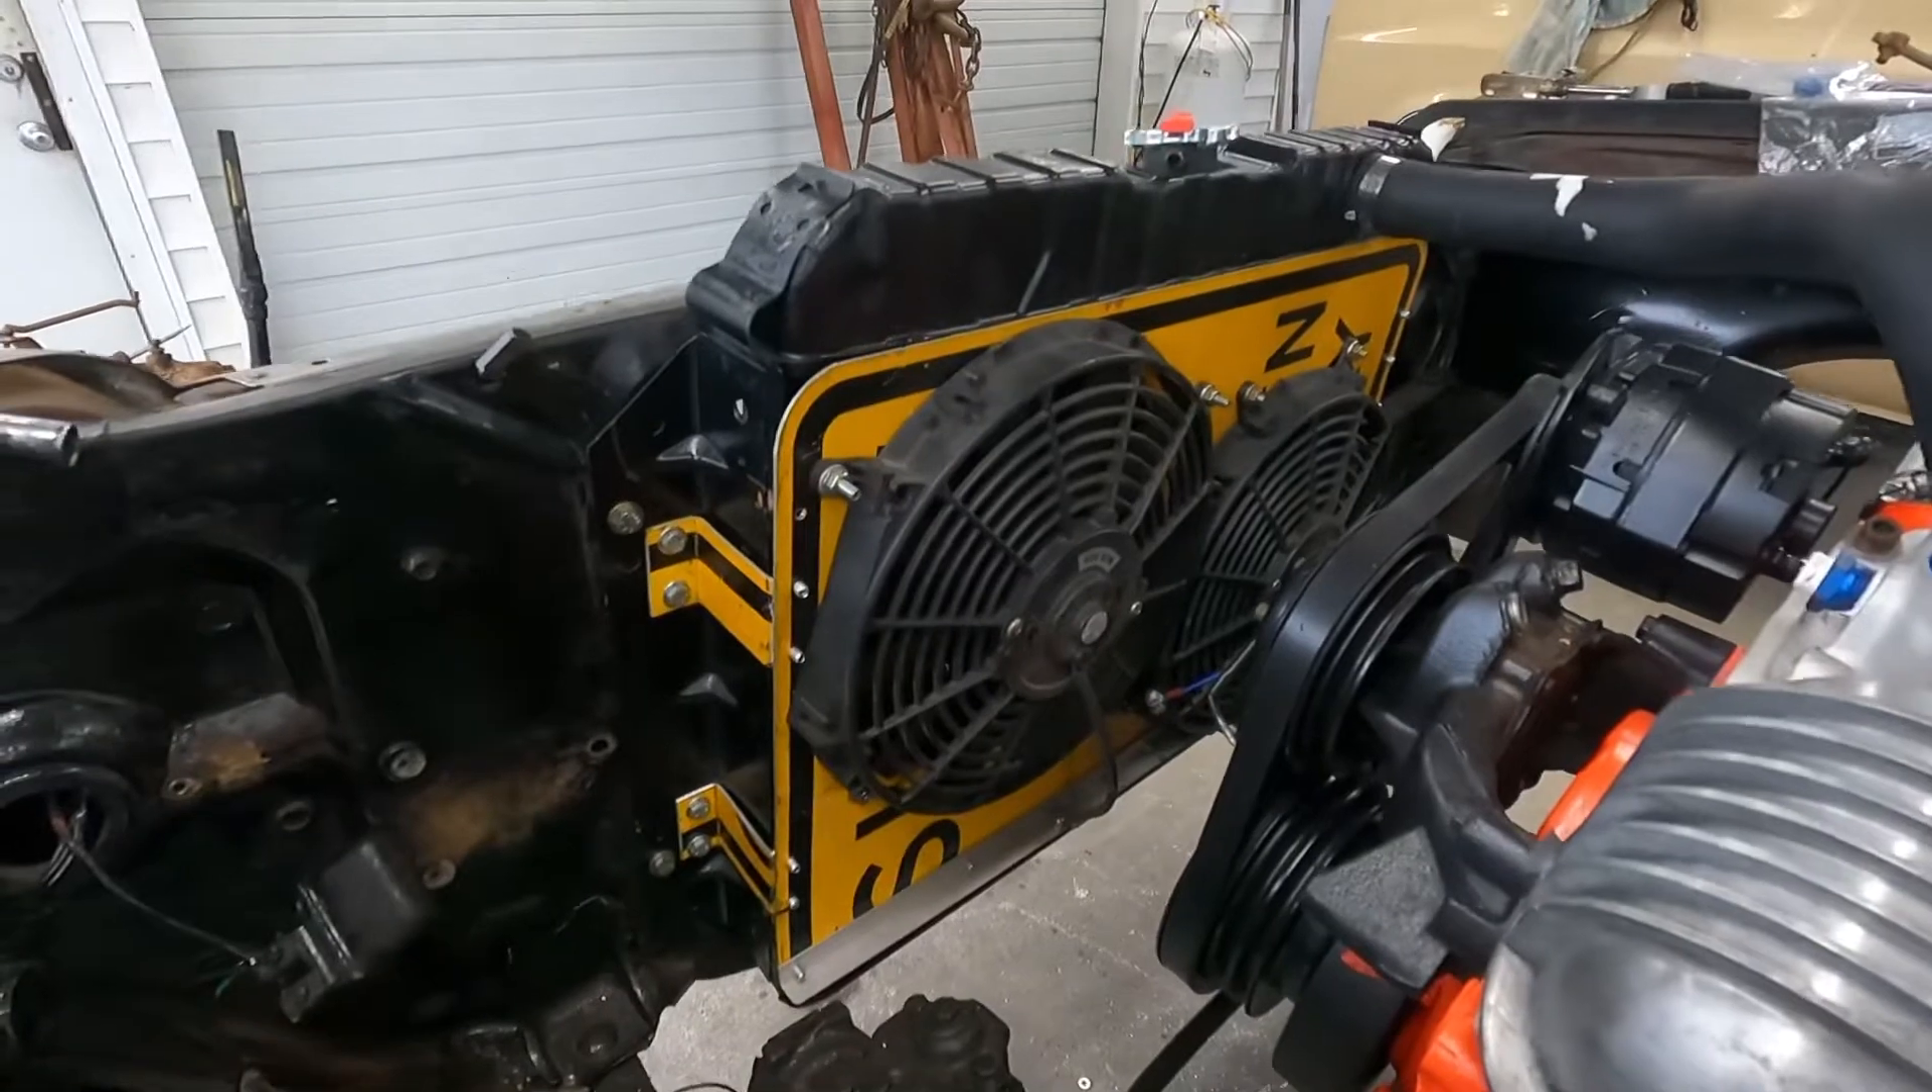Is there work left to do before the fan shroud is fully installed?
No.